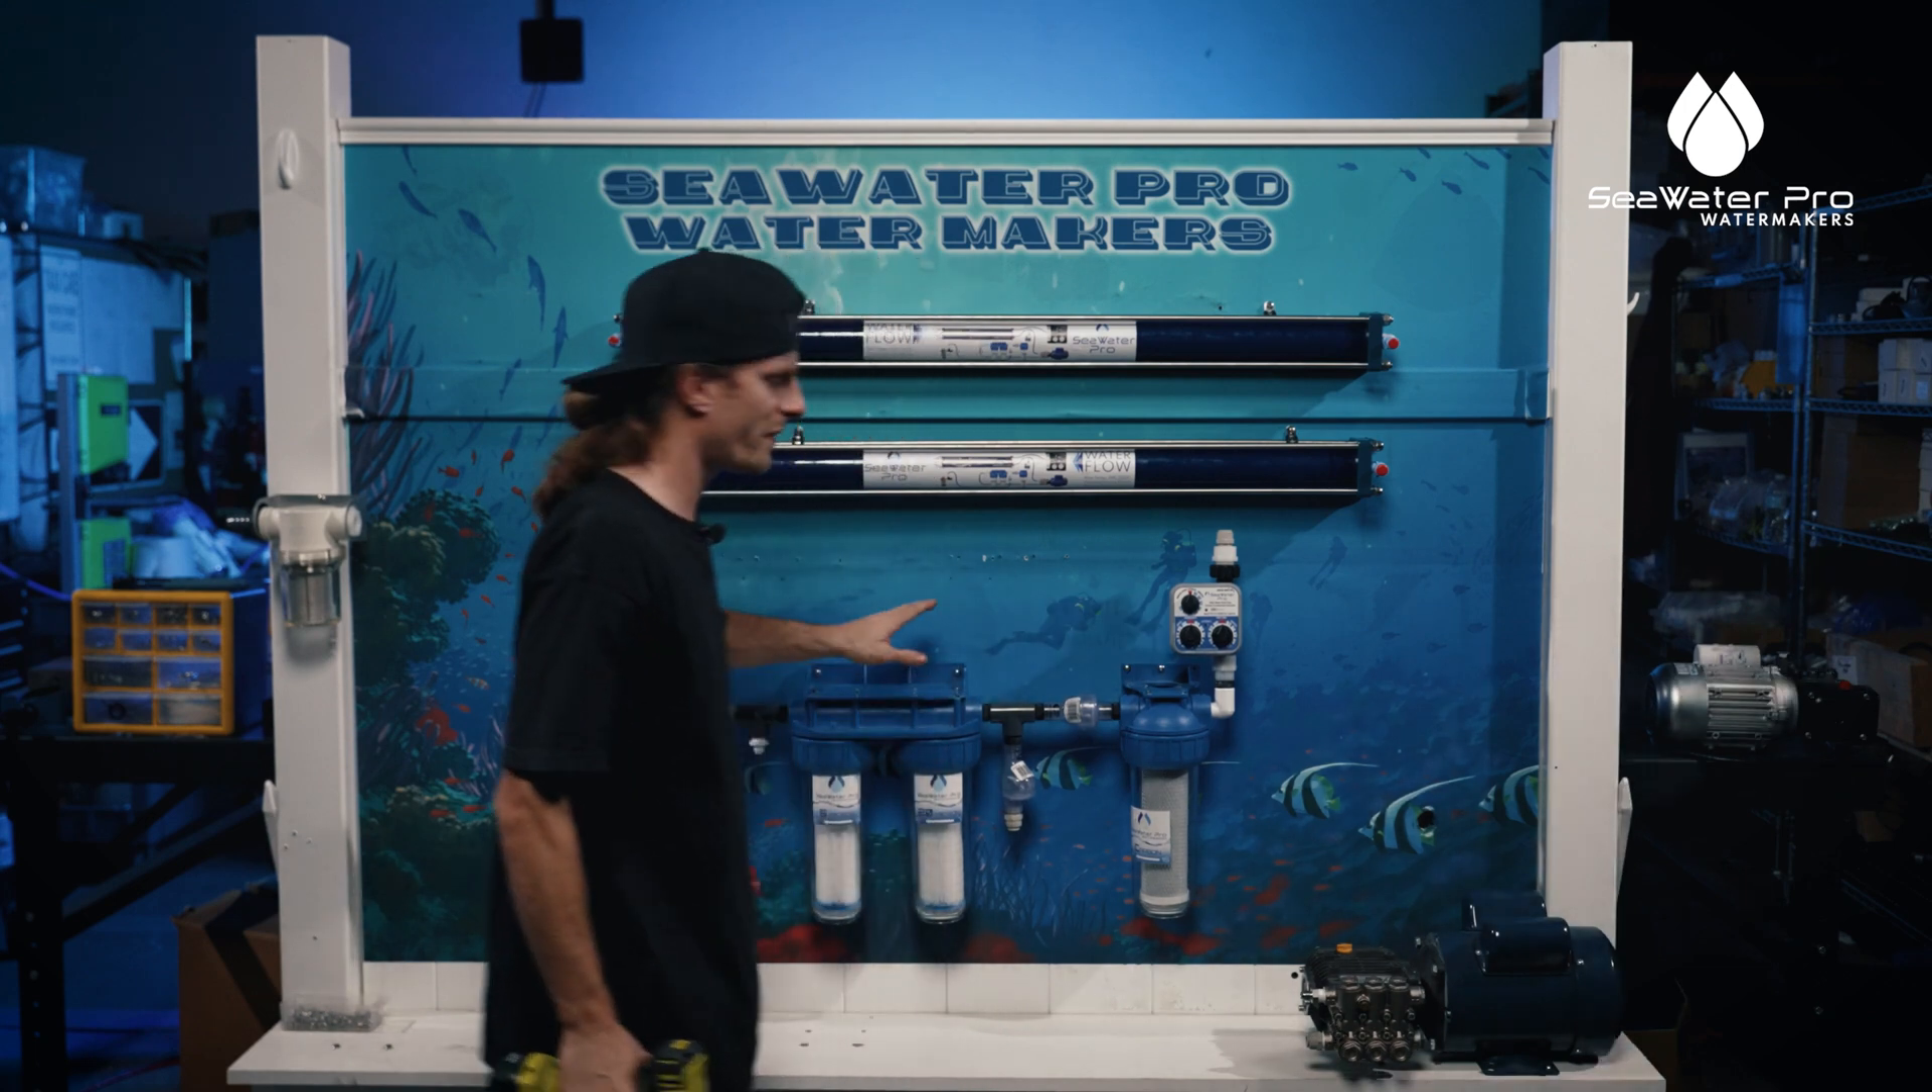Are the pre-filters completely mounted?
Yes.